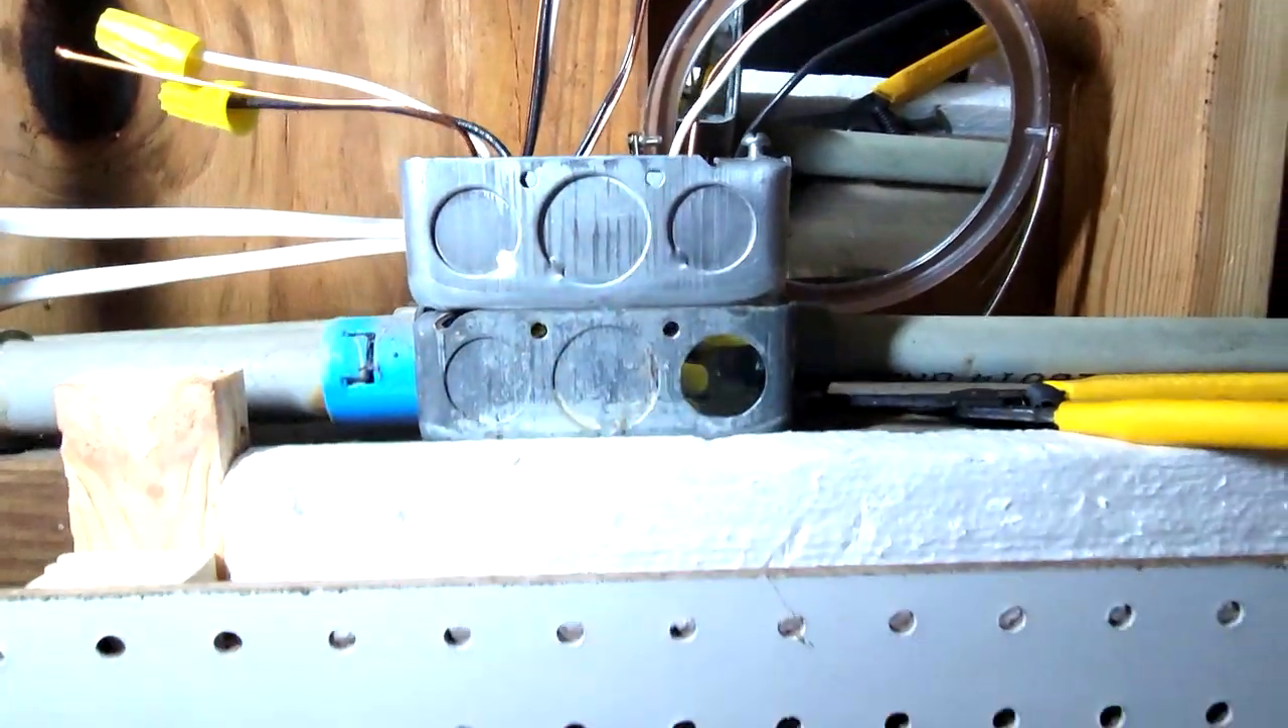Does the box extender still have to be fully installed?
No.